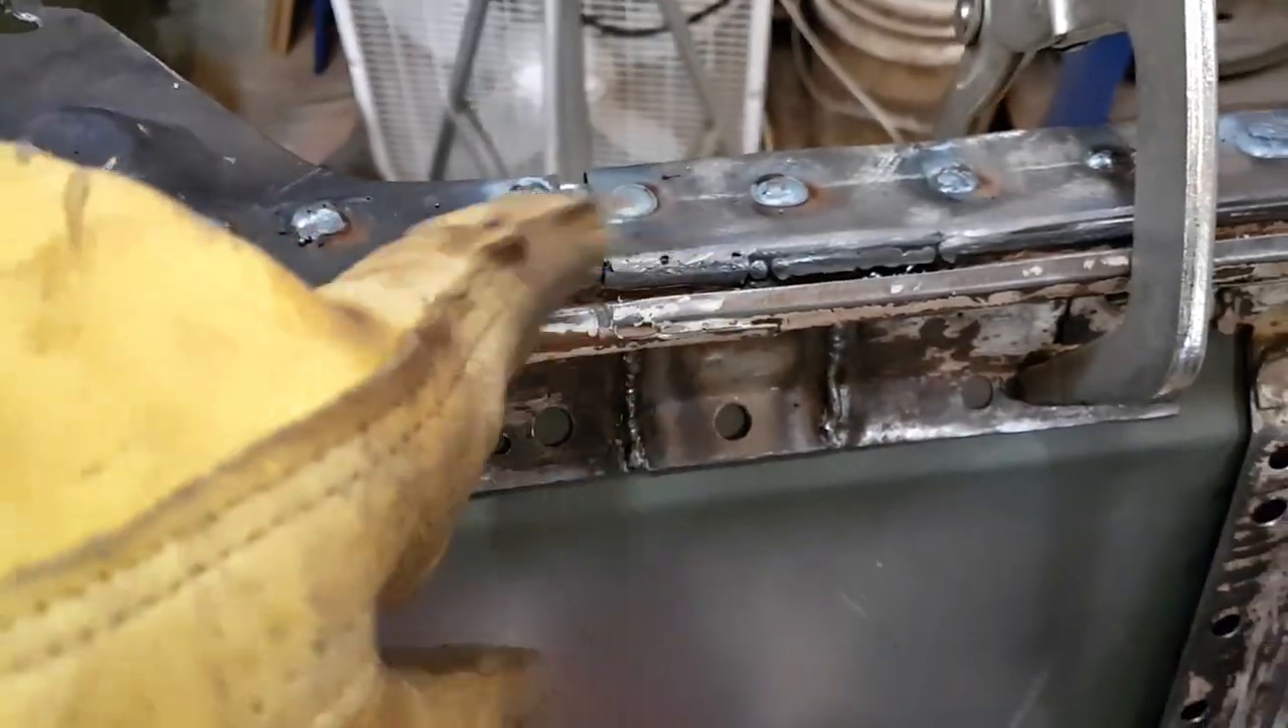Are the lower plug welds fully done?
No.